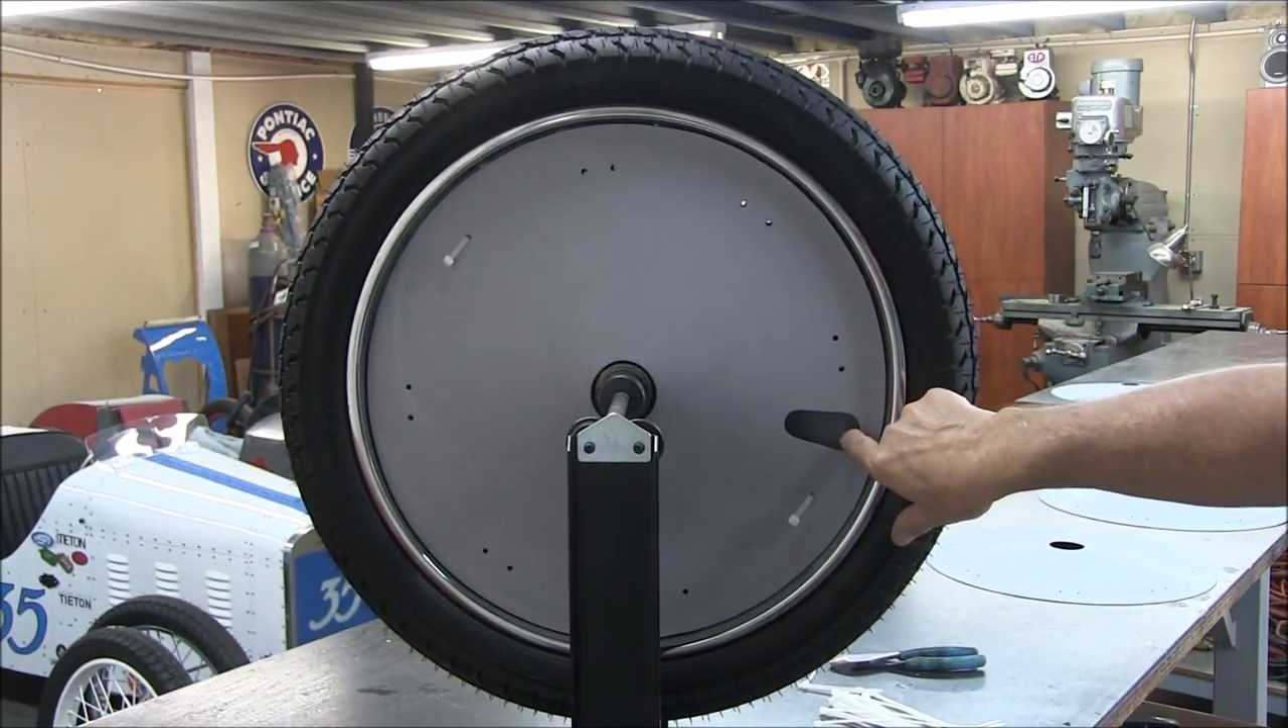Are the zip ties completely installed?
No.